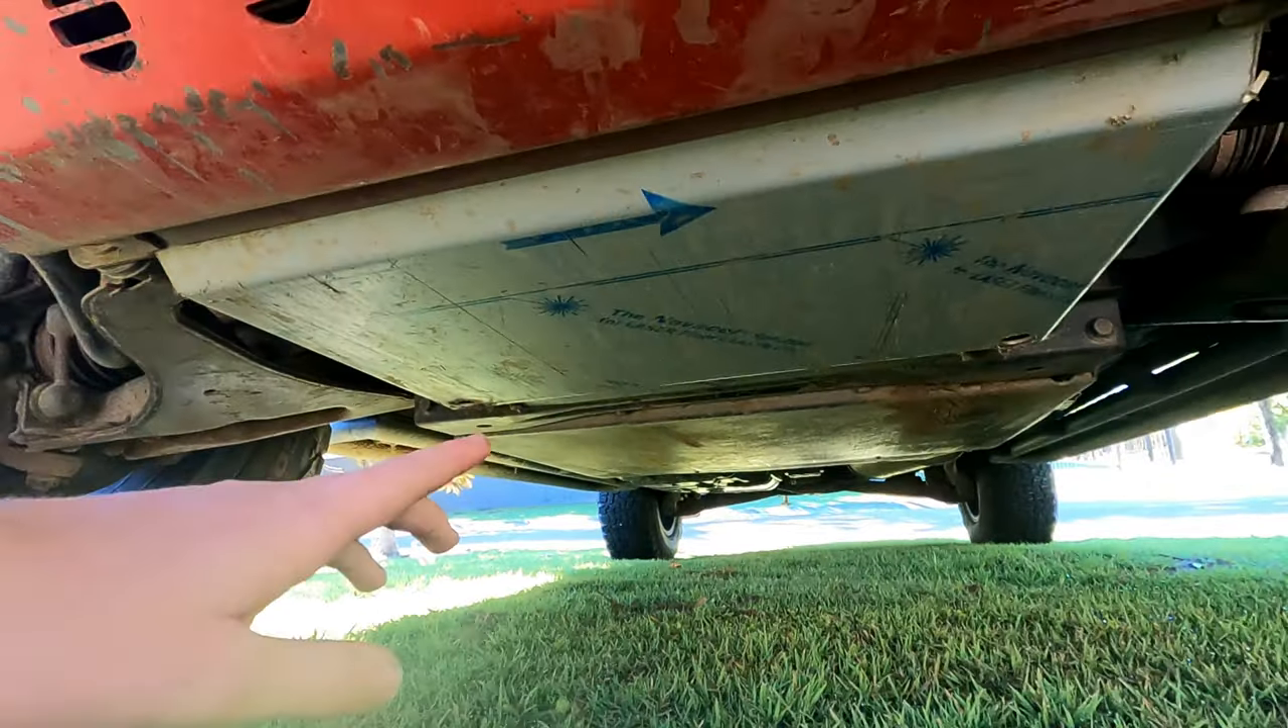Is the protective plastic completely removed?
No.